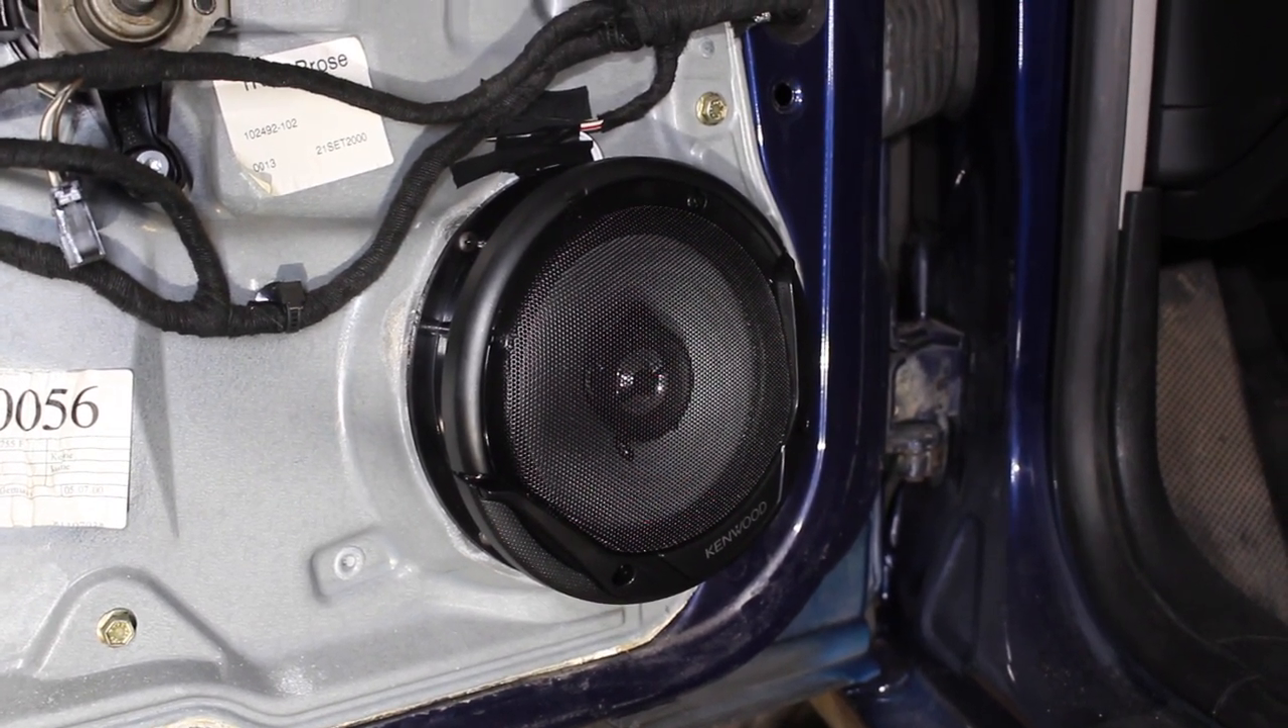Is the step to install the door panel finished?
No.